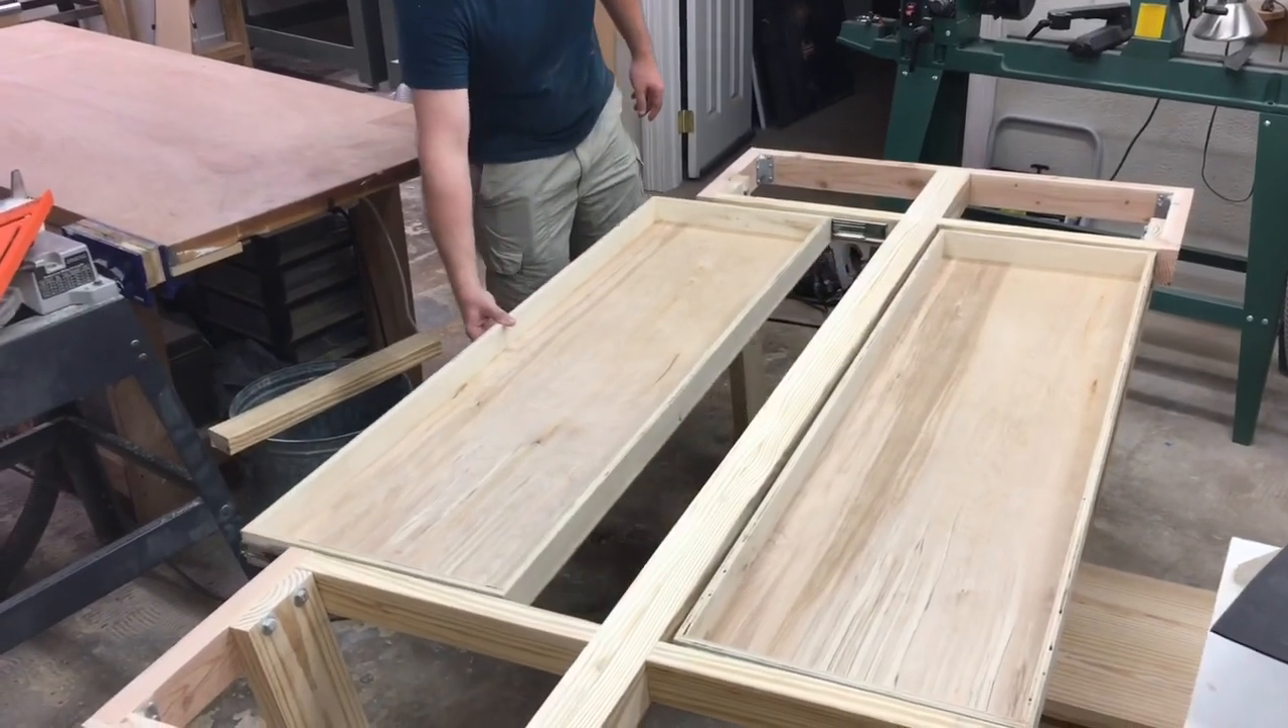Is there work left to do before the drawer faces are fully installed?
Yes.